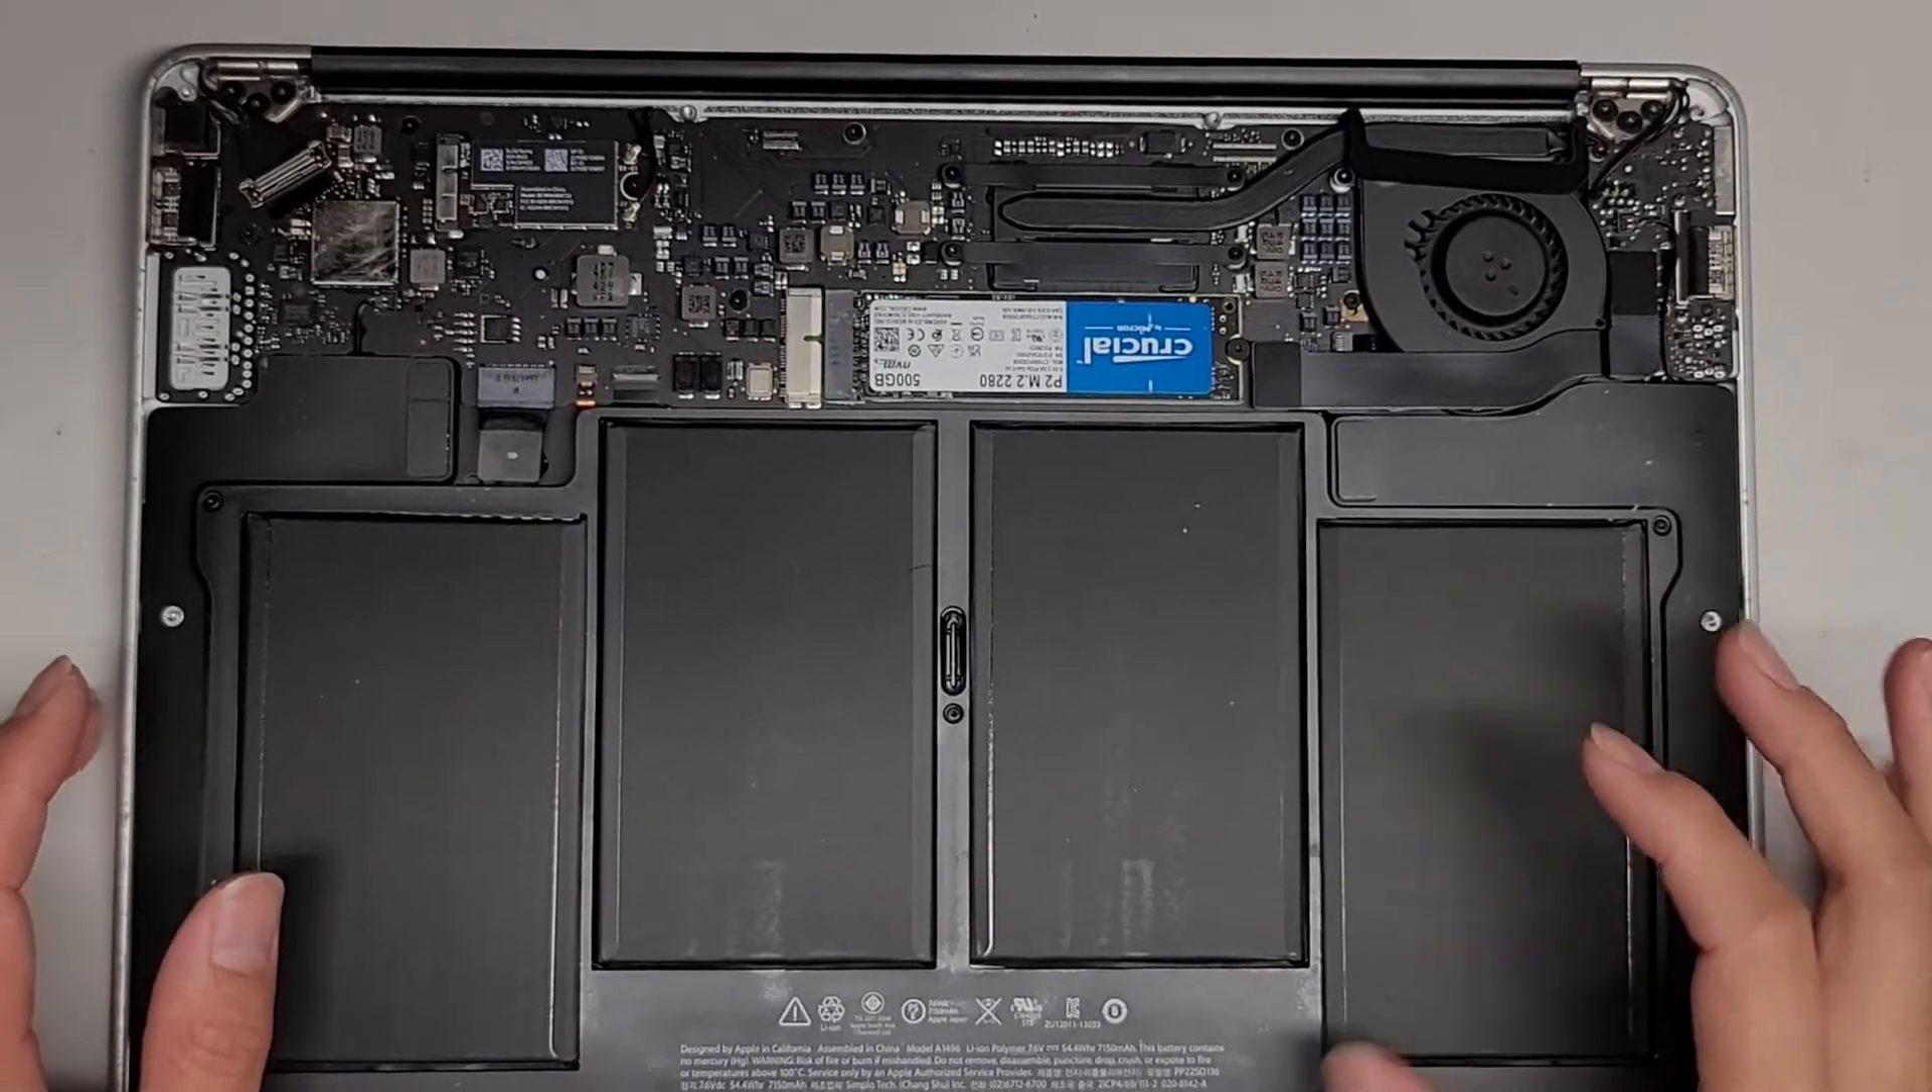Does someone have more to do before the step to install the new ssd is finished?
No.